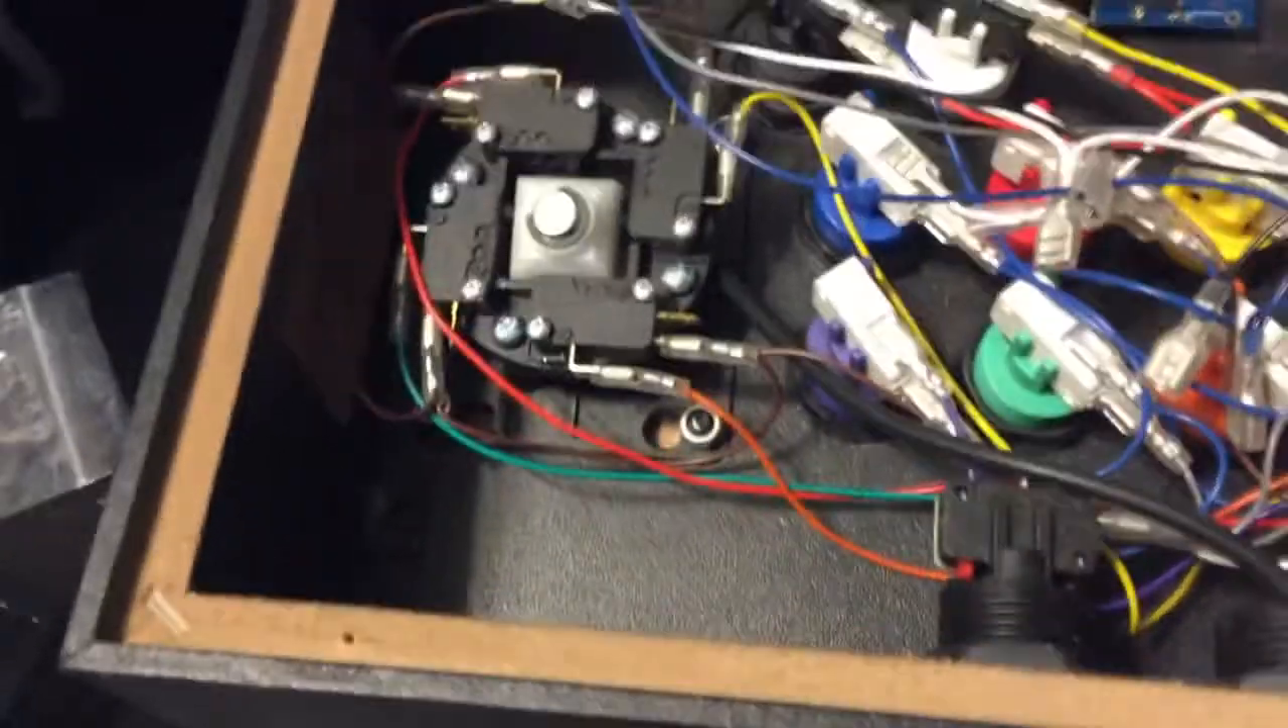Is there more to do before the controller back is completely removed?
No.